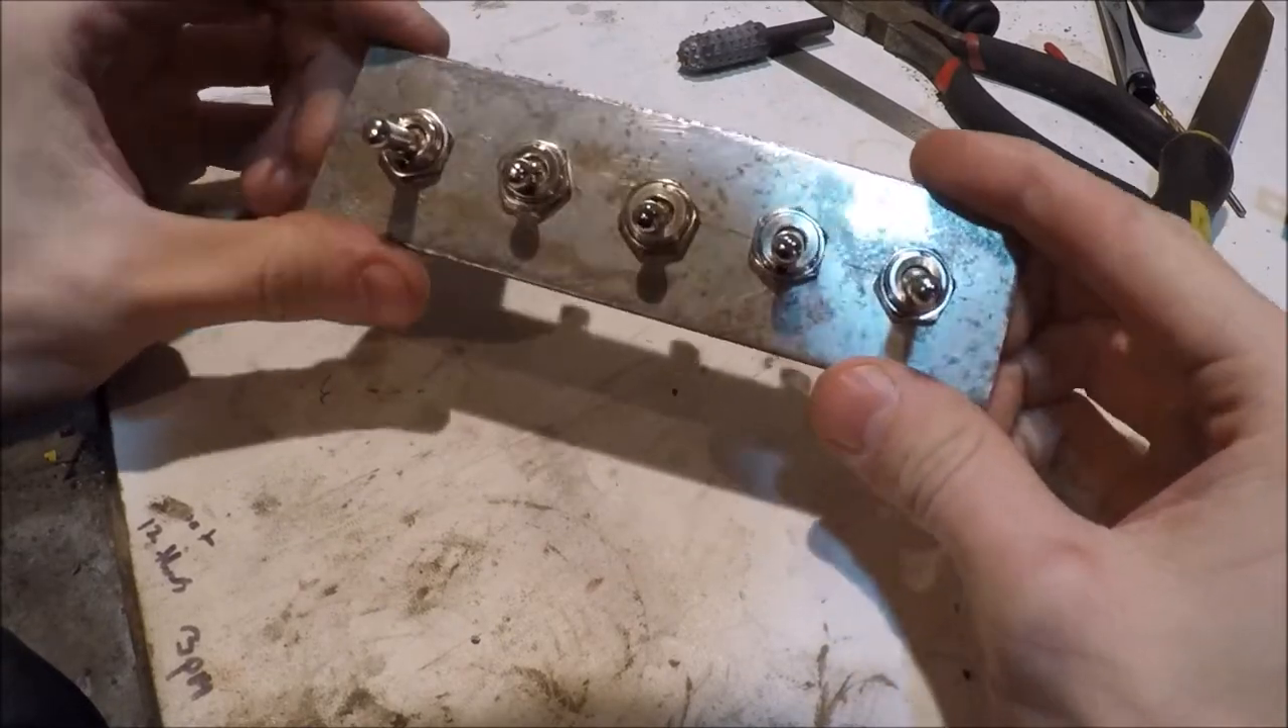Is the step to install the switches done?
Yes.